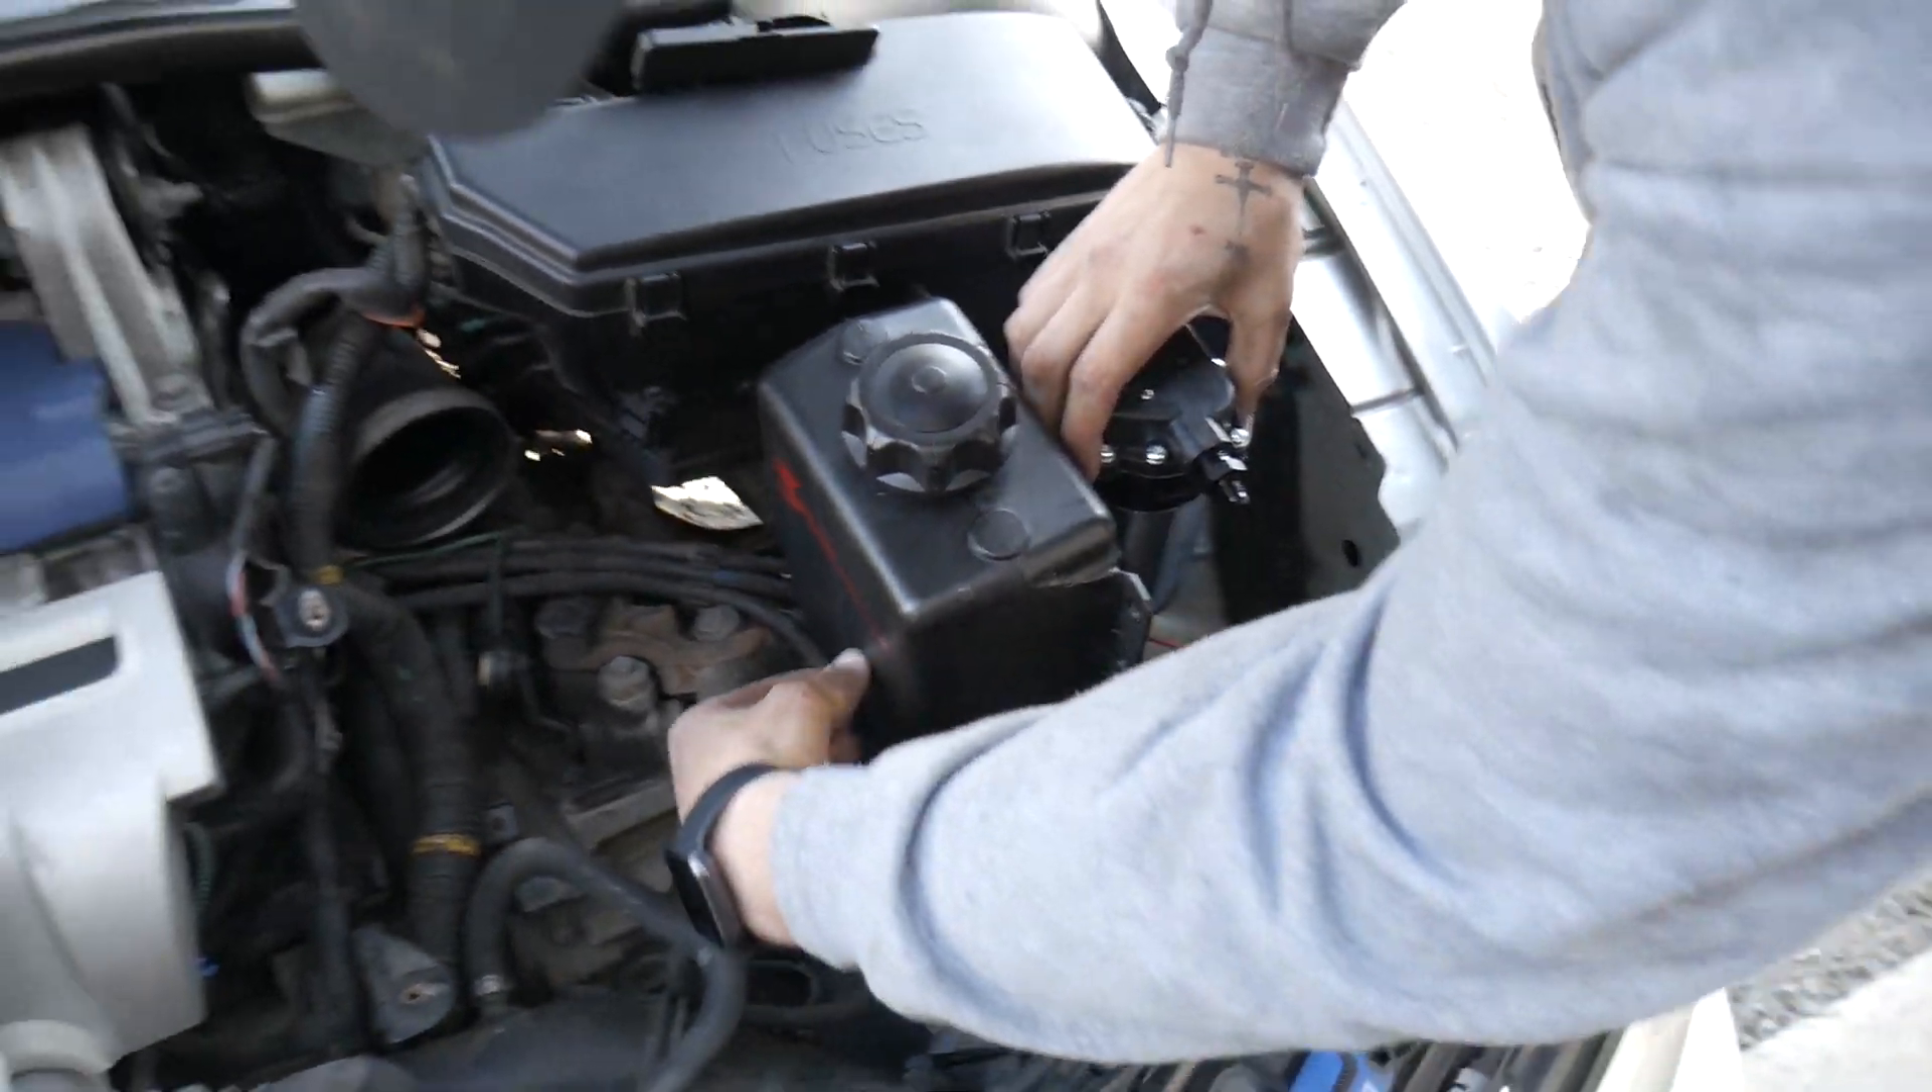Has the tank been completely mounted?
No.